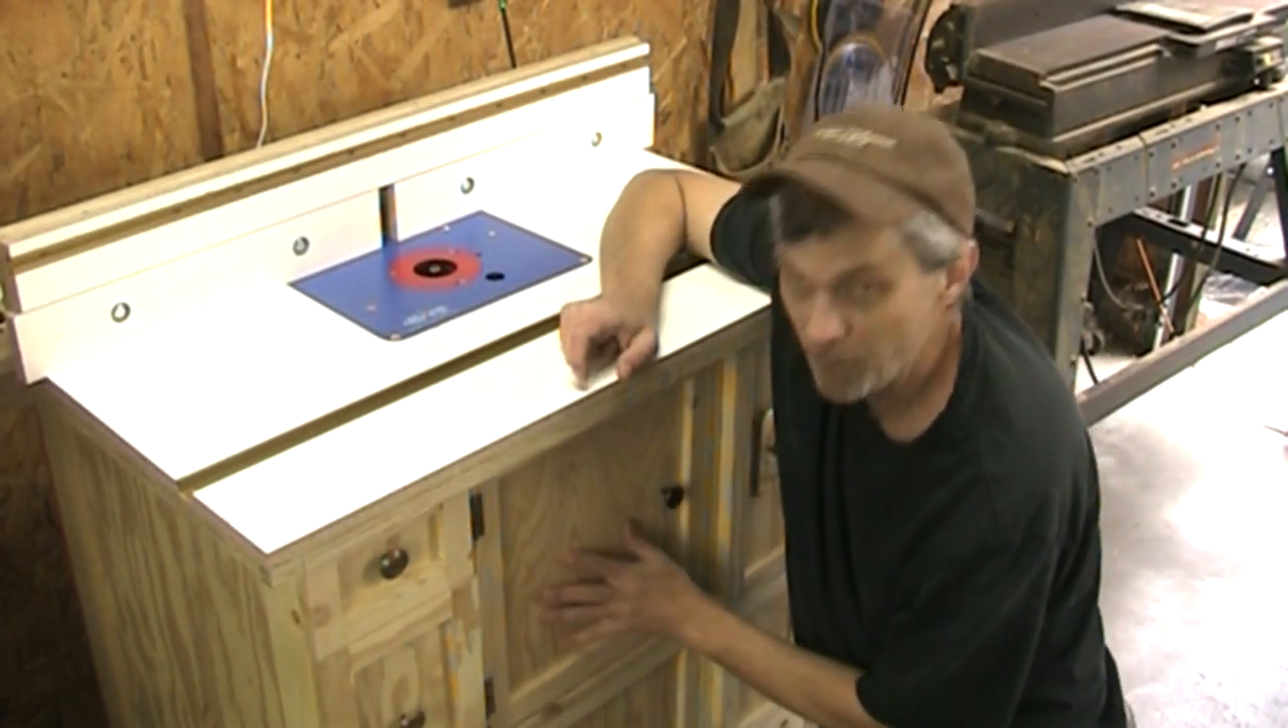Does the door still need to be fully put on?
No.